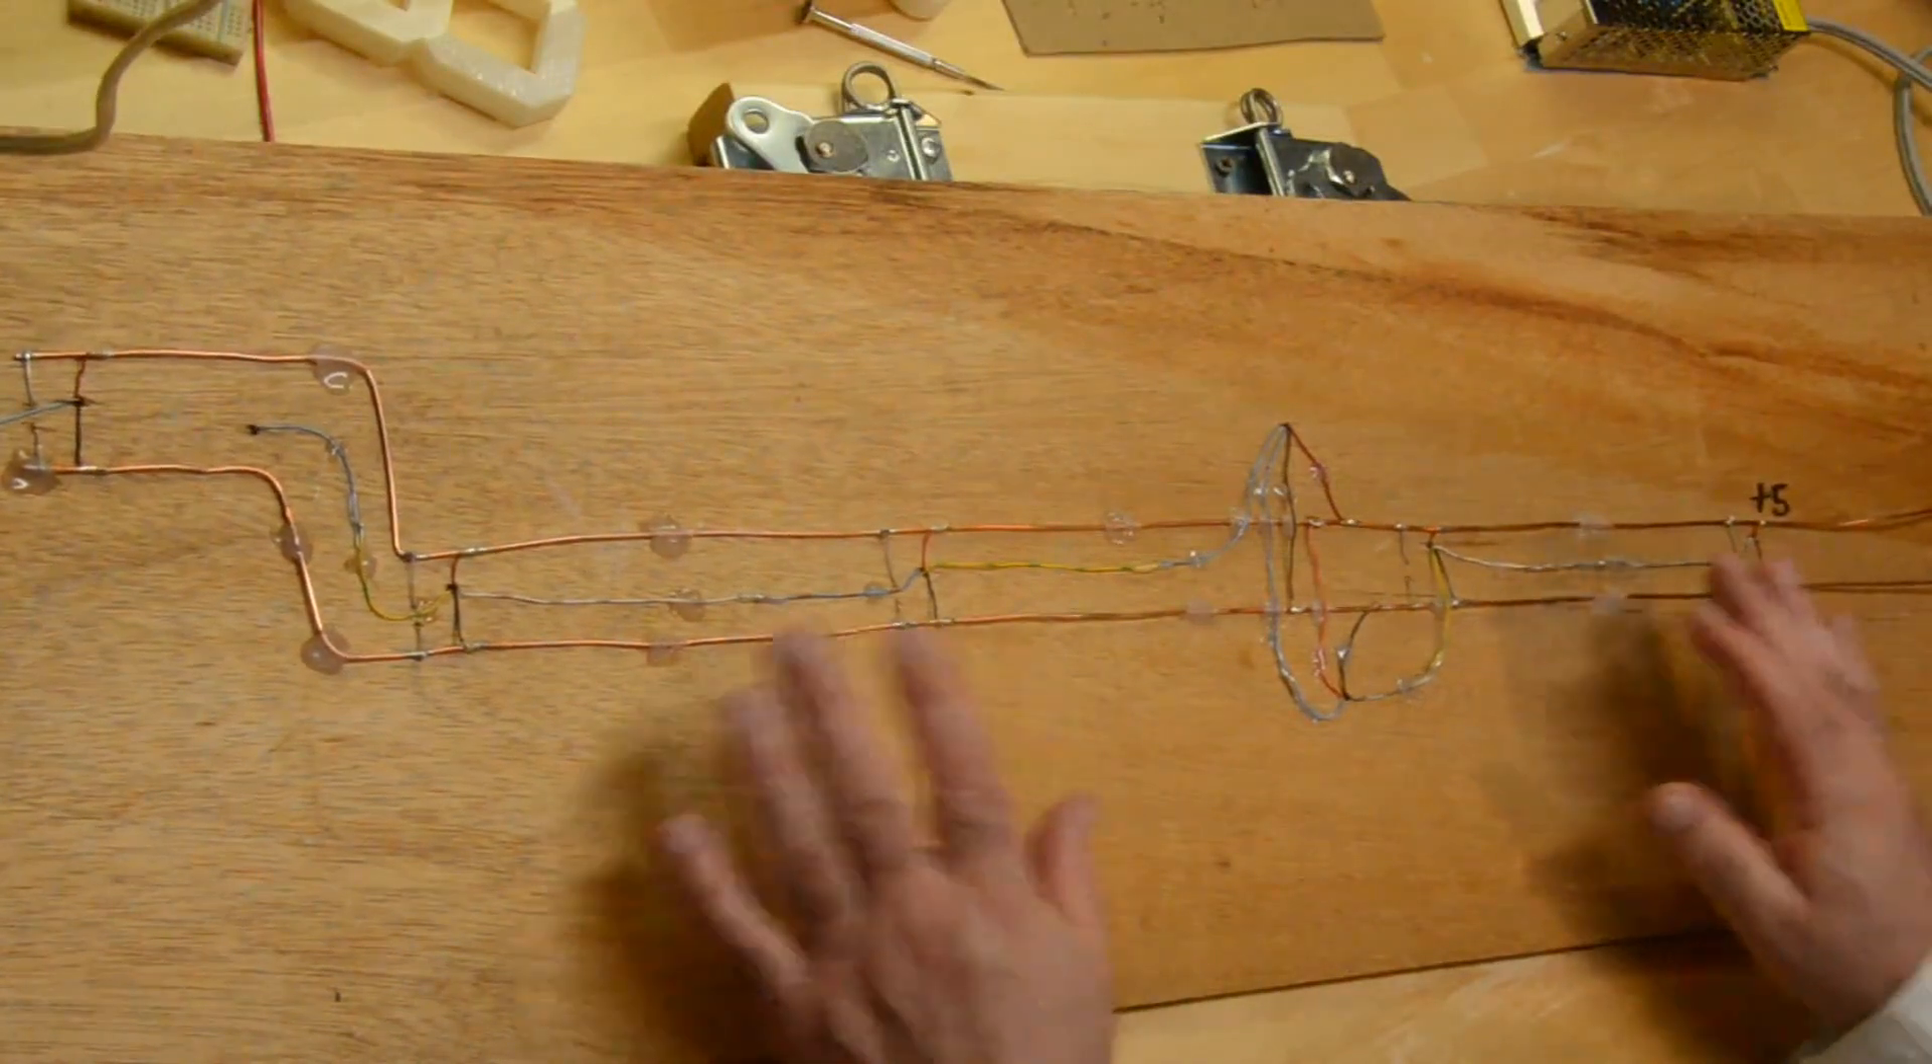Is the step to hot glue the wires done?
Yes.